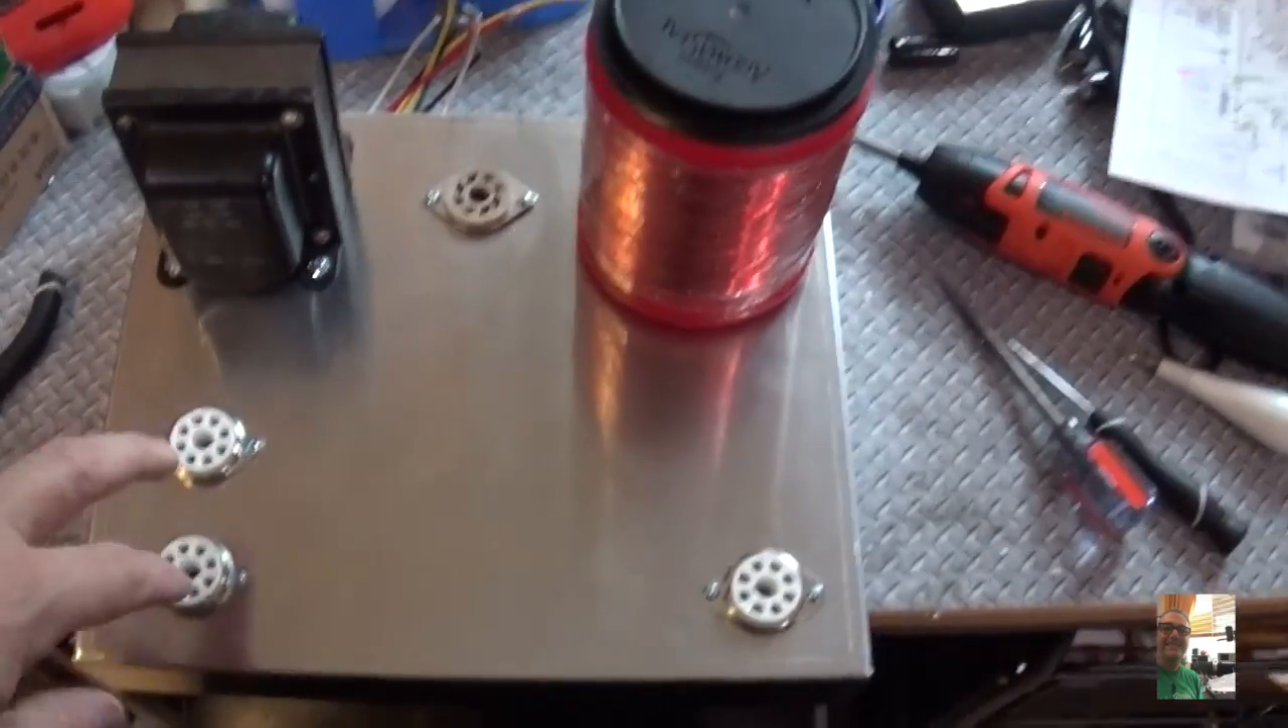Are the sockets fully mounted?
Yes.